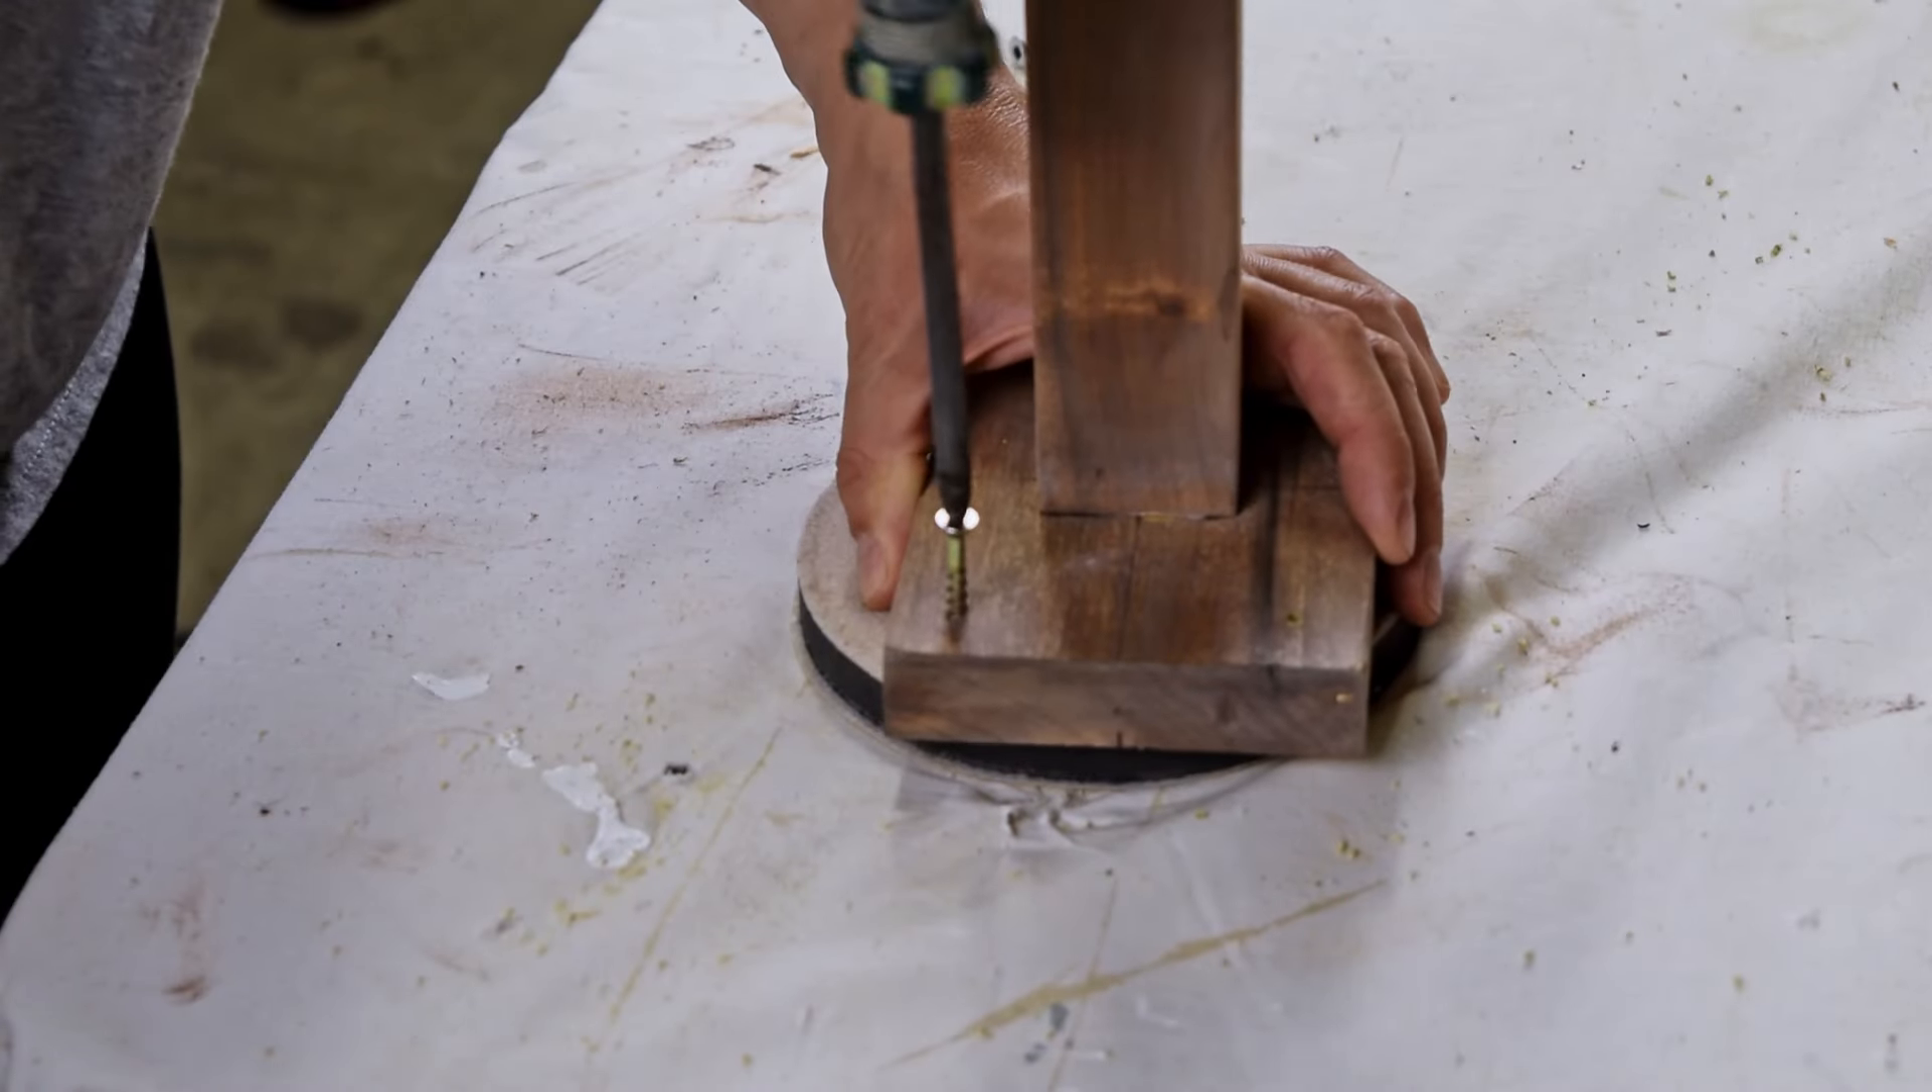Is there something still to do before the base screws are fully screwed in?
Yes.